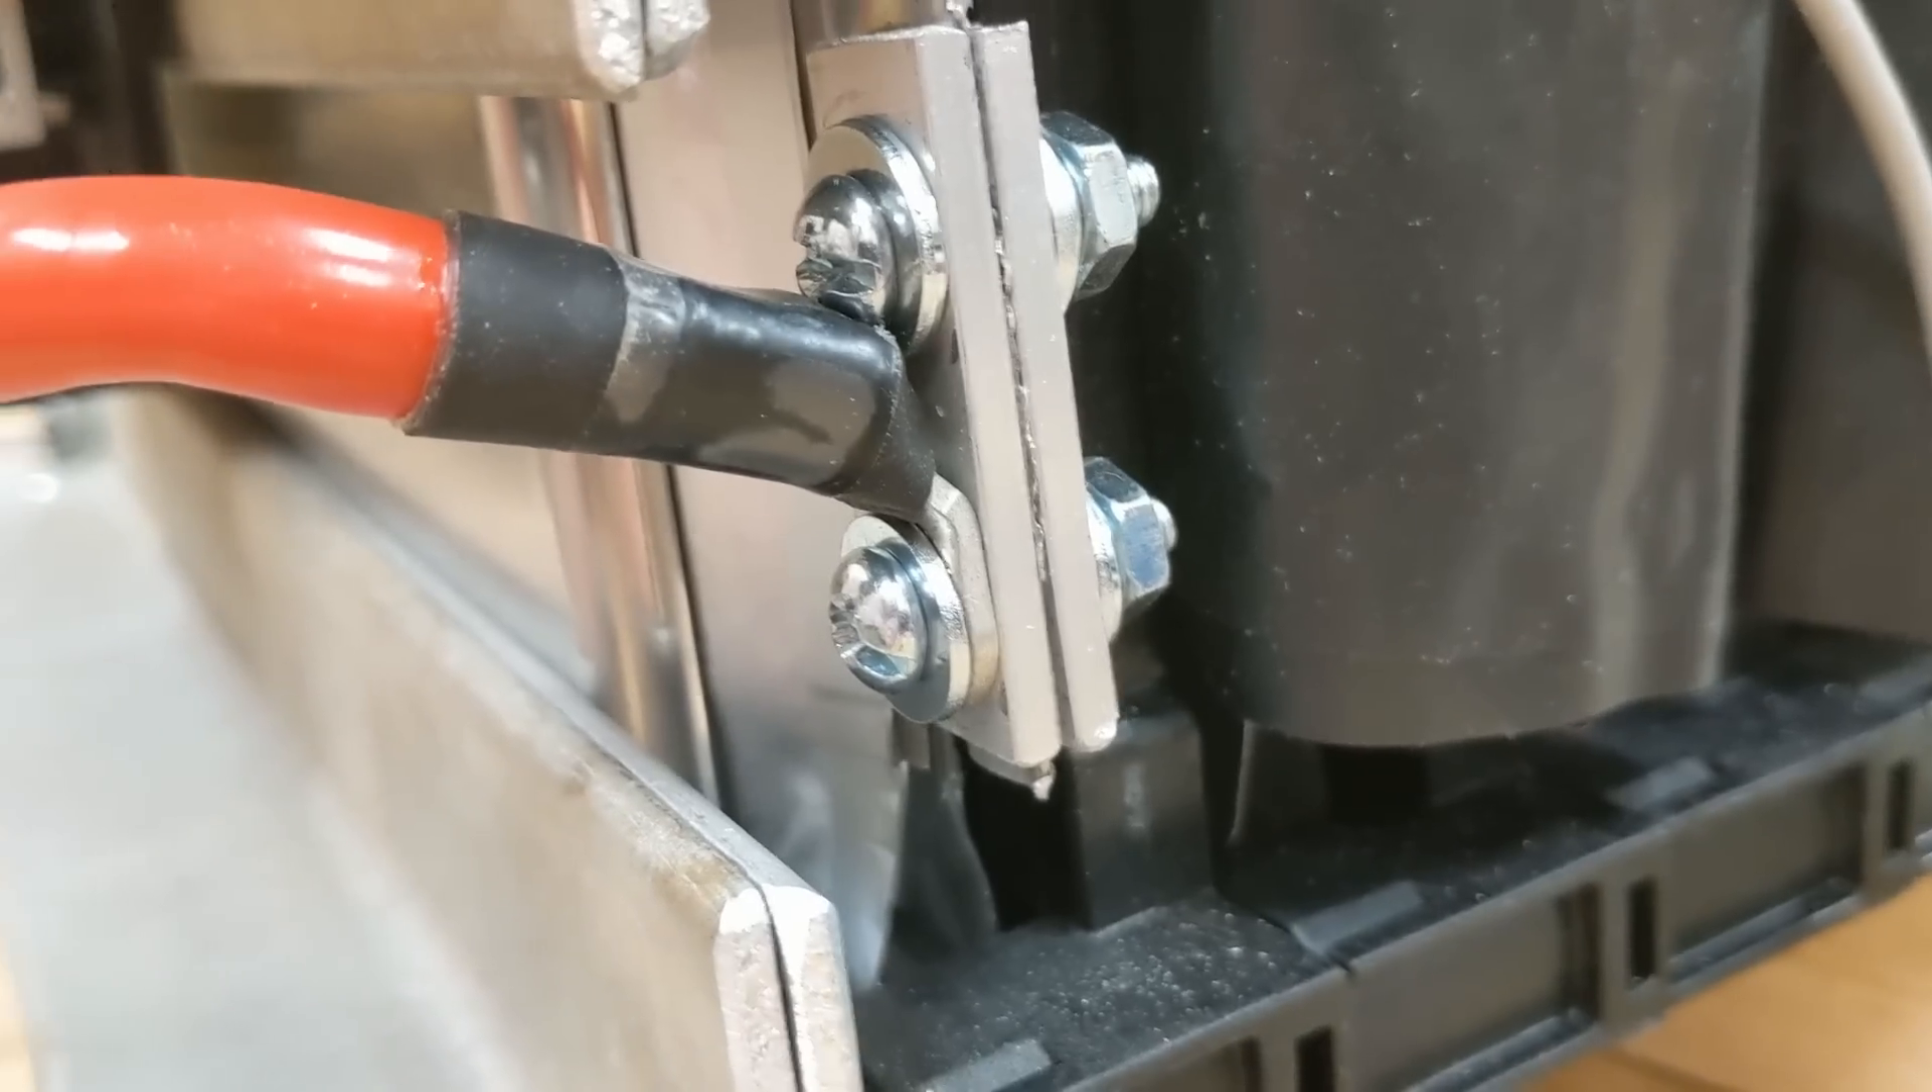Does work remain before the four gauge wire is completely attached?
No.